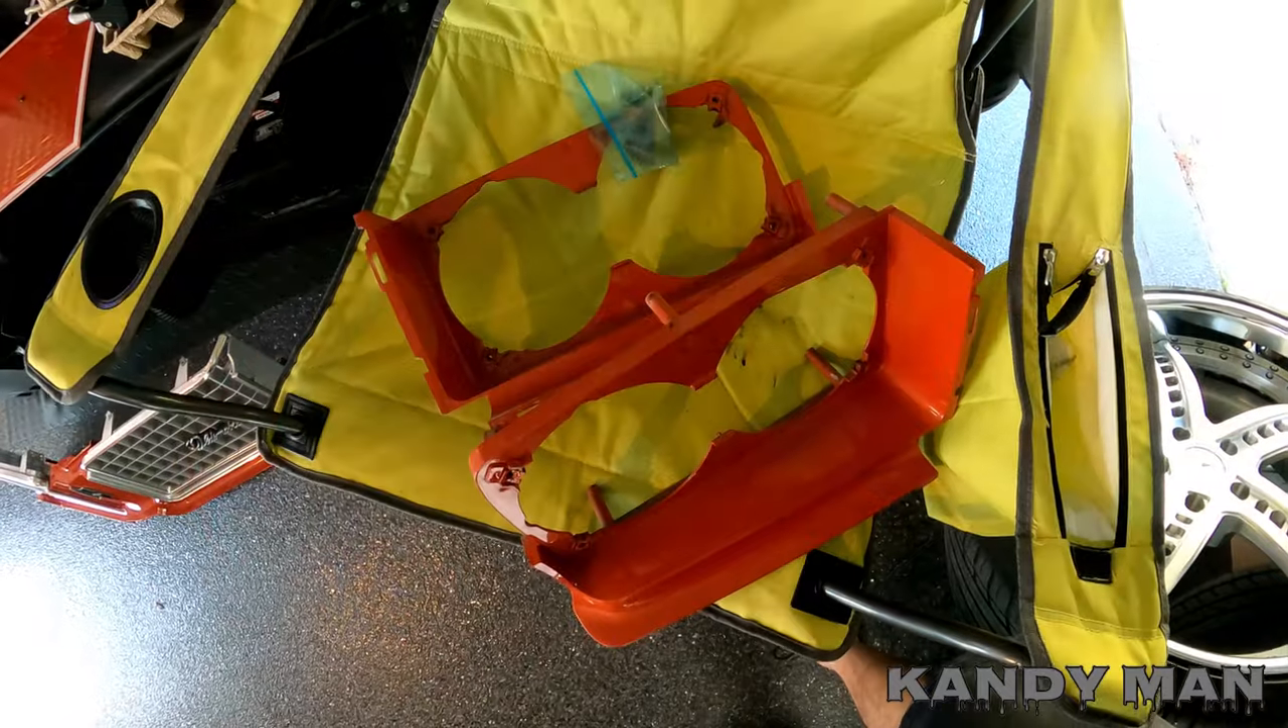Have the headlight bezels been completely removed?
Yes.